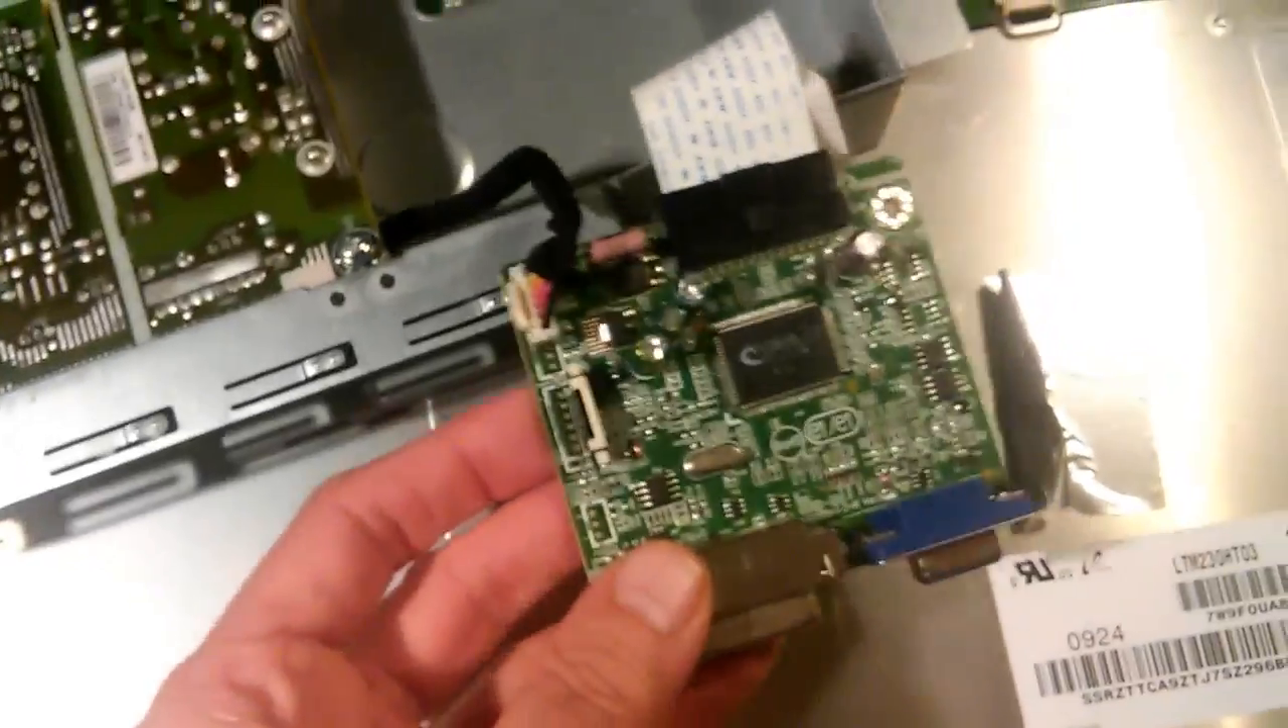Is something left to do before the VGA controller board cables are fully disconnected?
Yes.